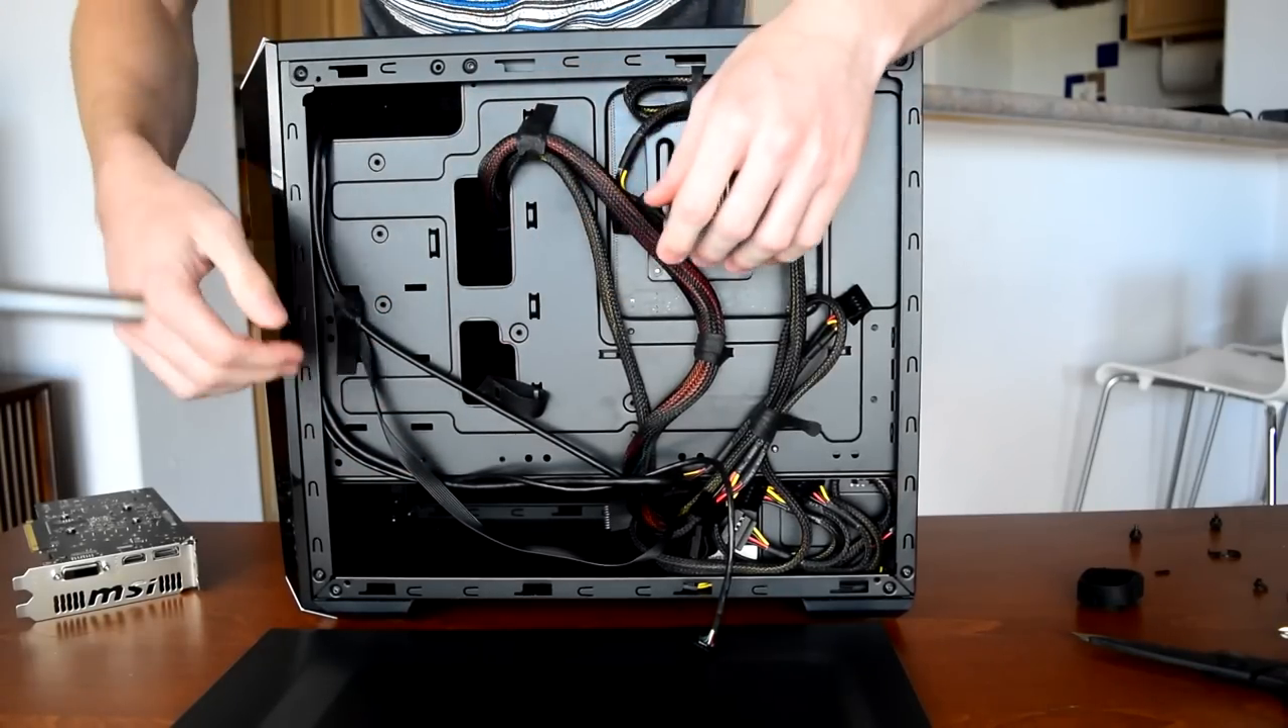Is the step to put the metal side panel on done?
No.